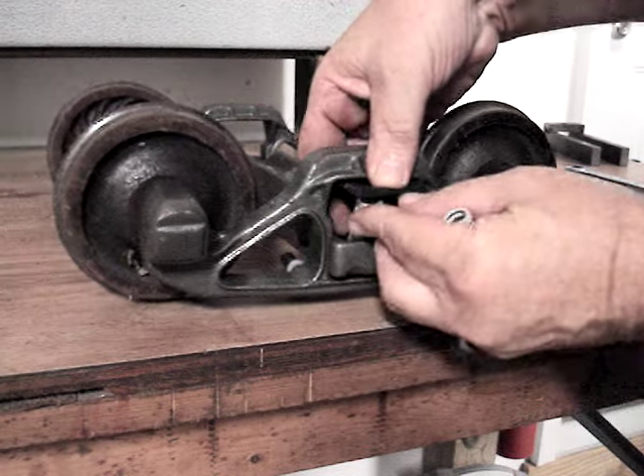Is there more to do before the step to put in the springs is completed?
Yes.